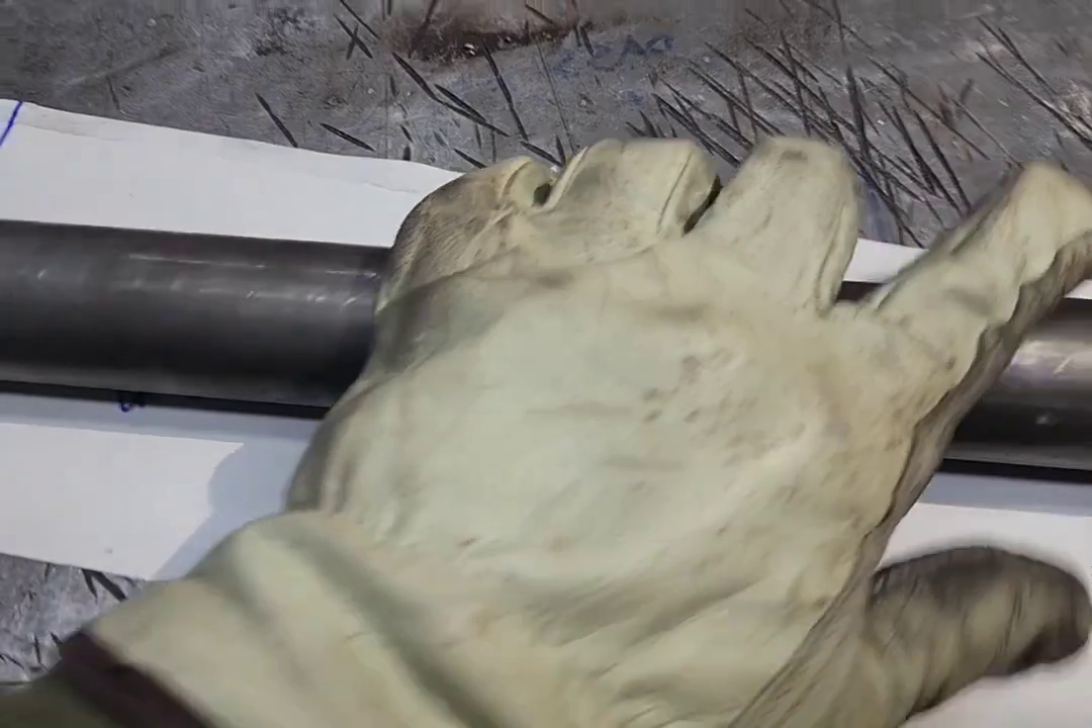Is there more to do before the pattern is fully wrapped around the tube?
Yes.